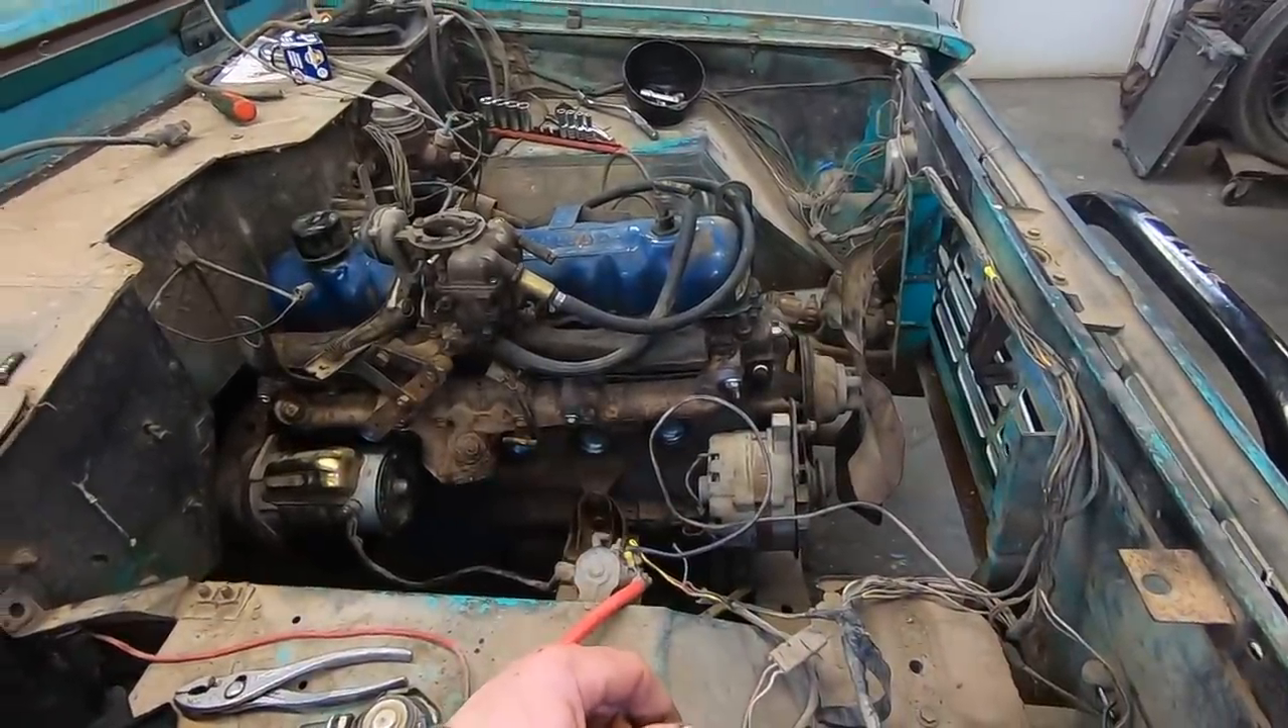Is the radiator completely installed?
No.